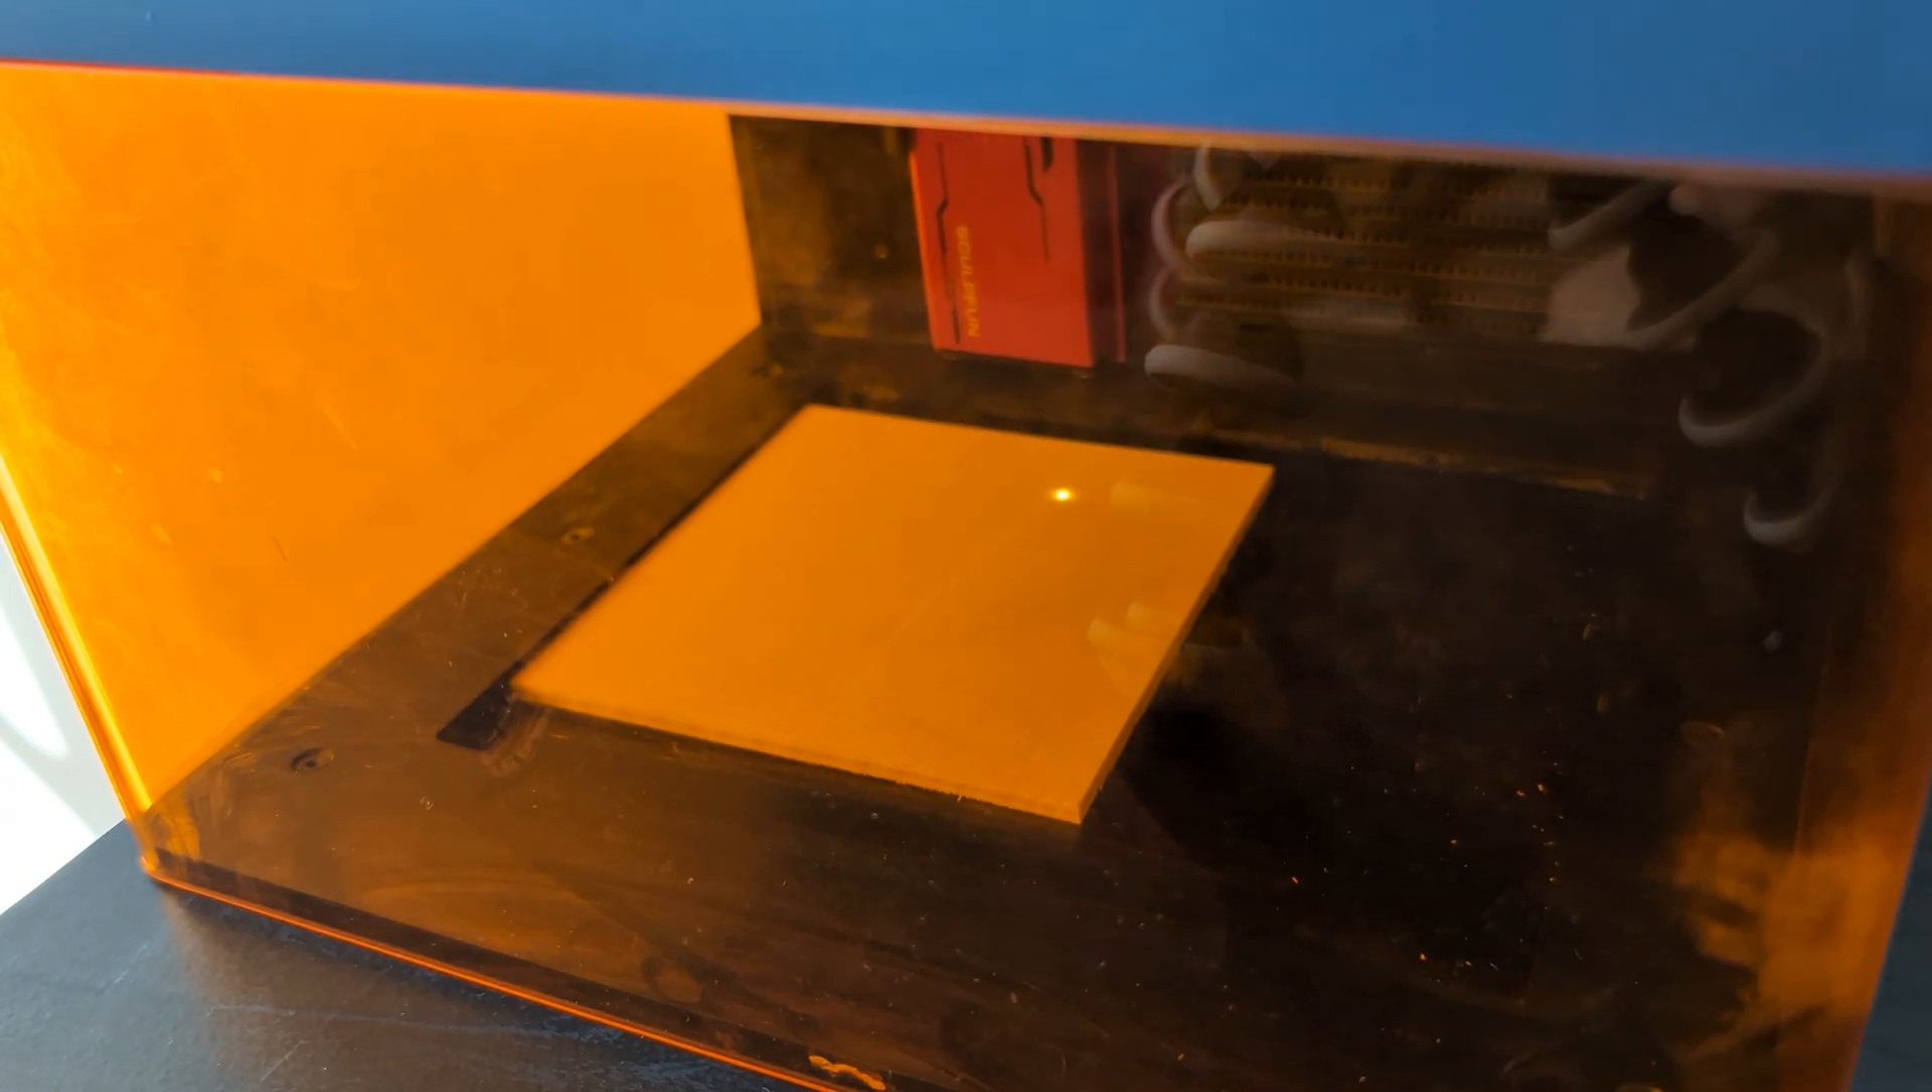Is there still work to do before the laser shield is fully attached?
No.